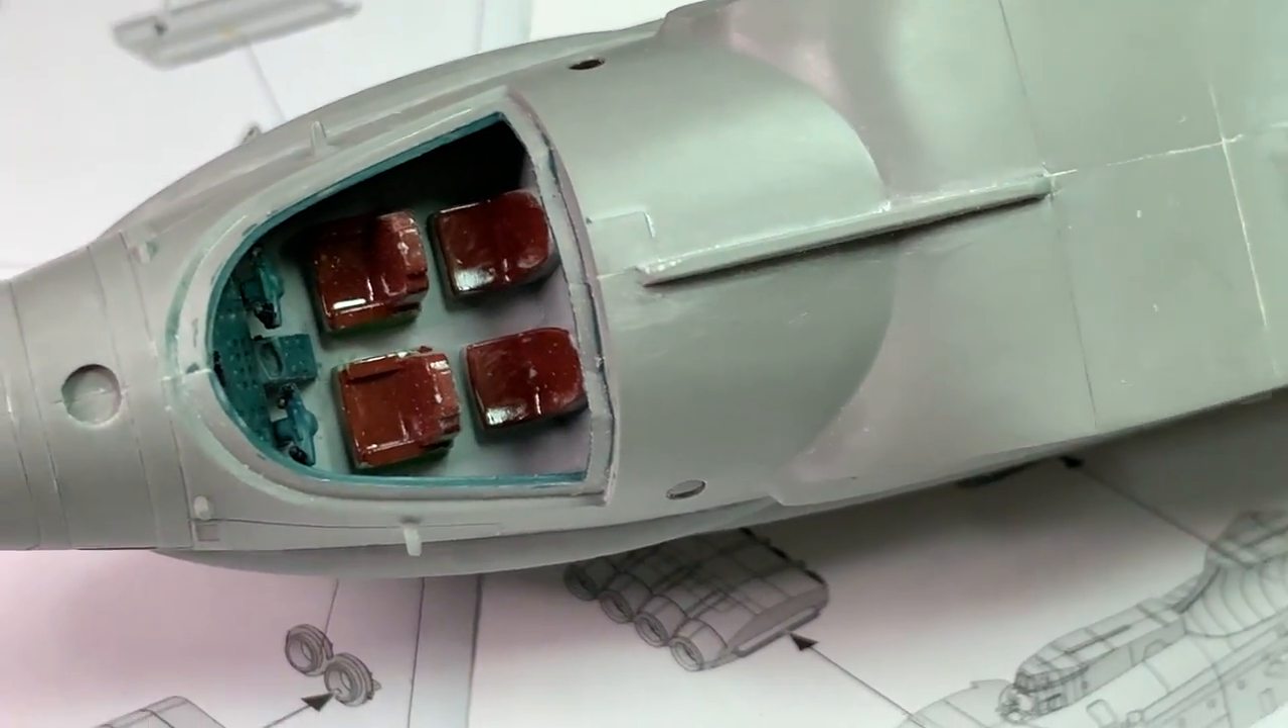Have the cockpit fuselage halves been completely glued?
Yes.